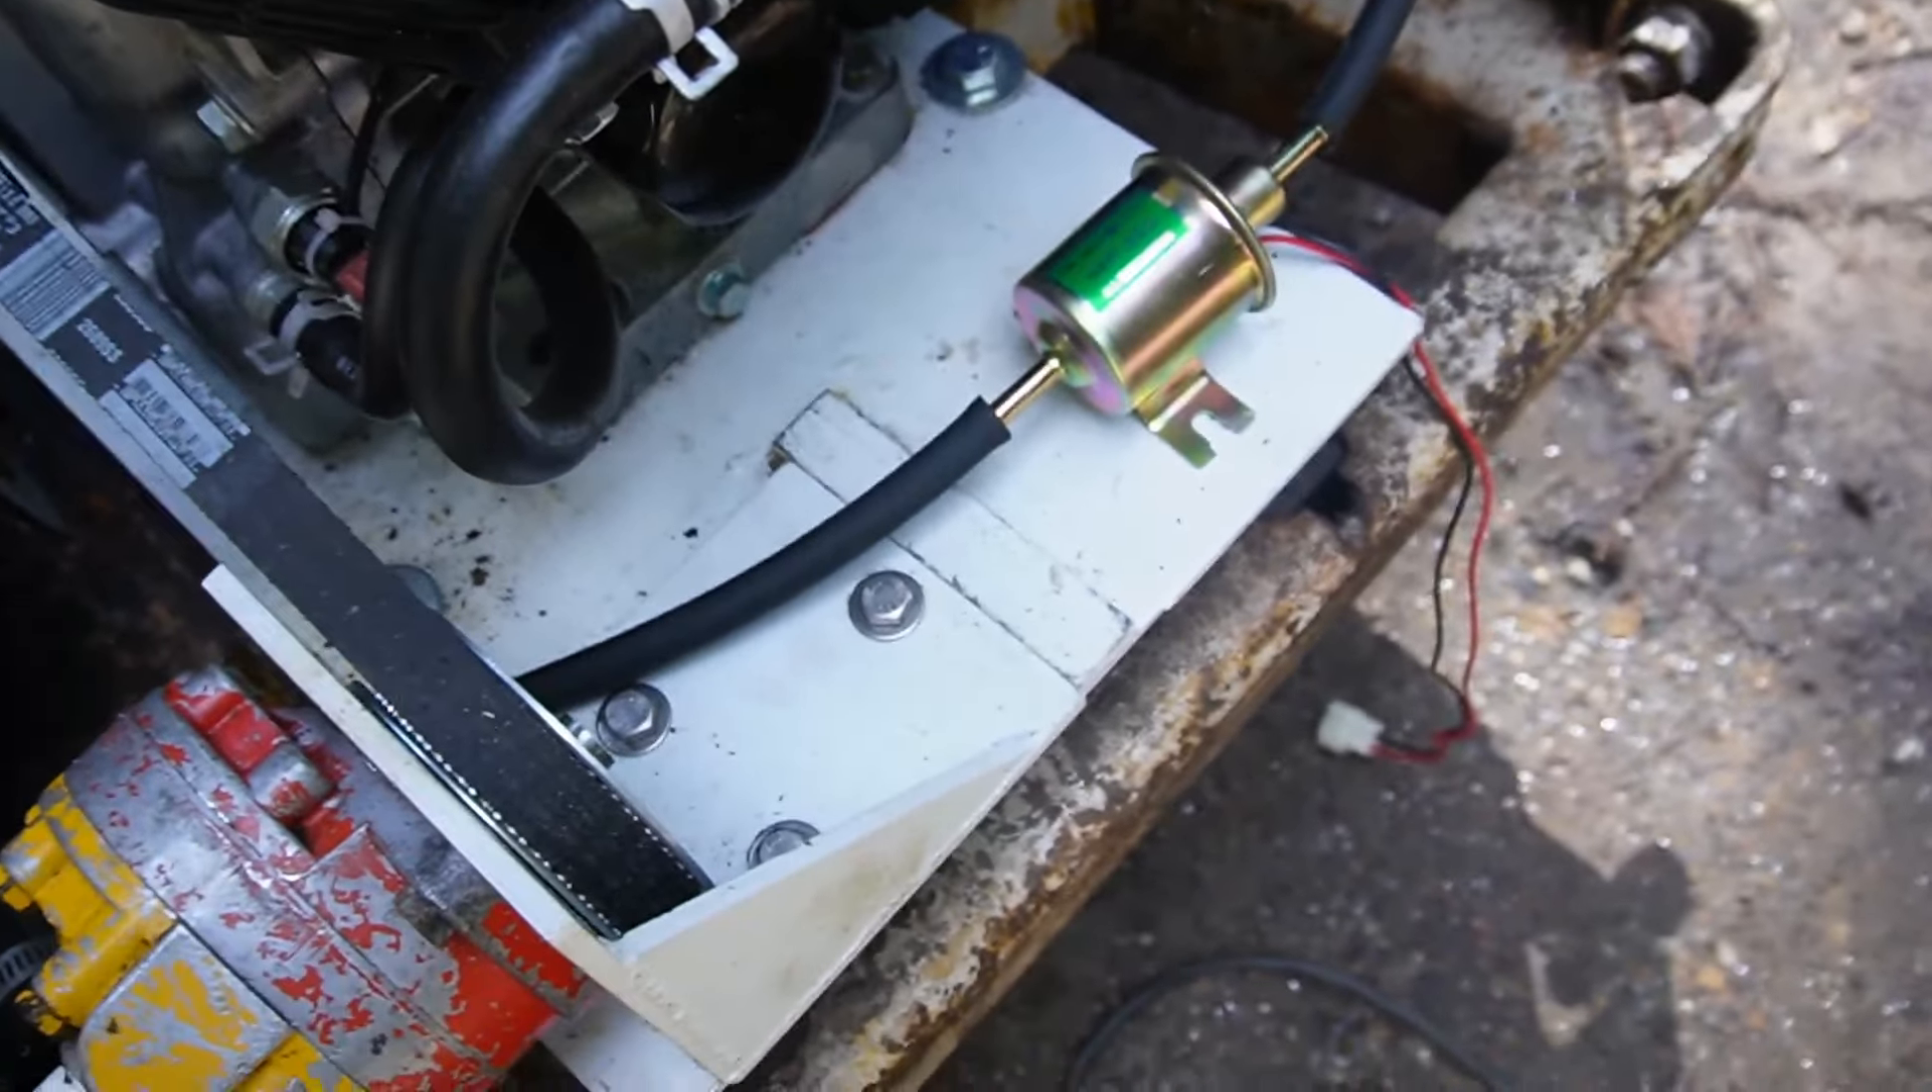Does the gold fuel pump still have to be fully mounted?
Yes.